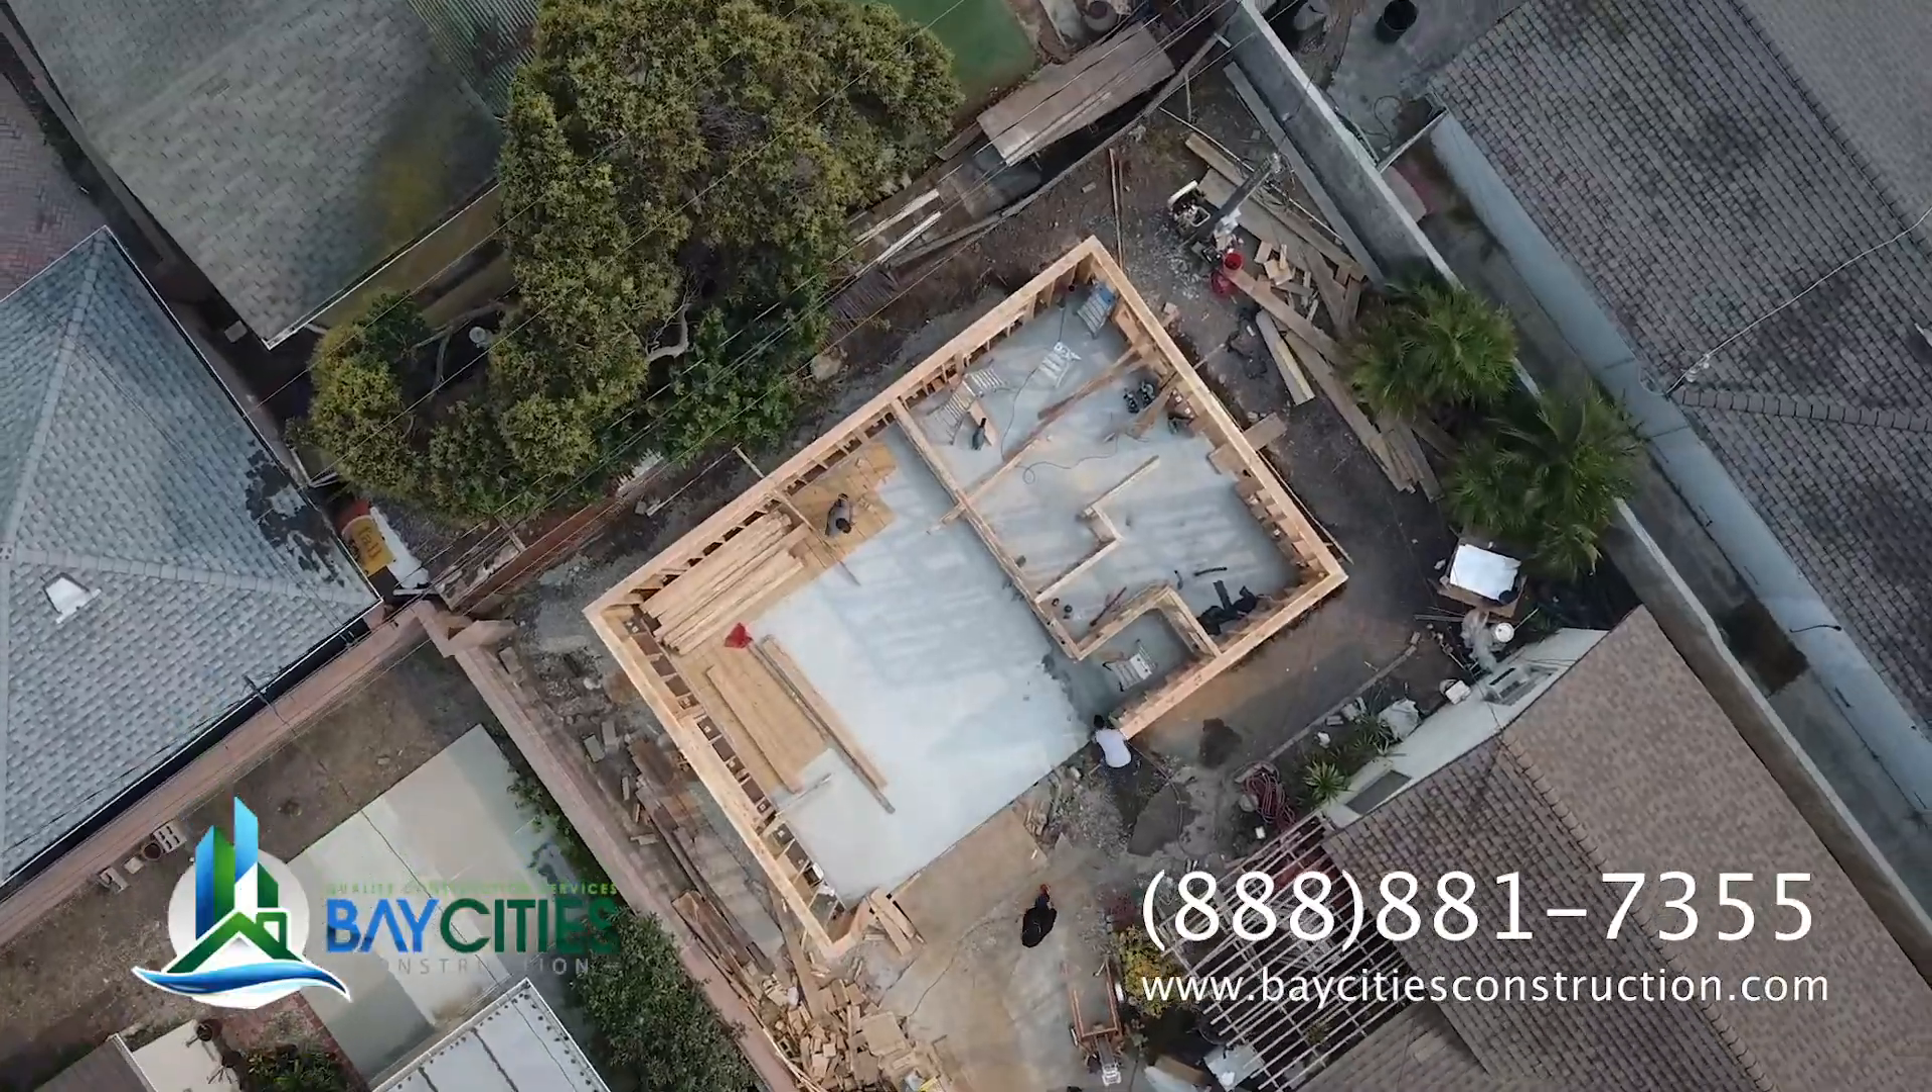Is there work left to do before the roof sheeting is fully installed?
Yes.